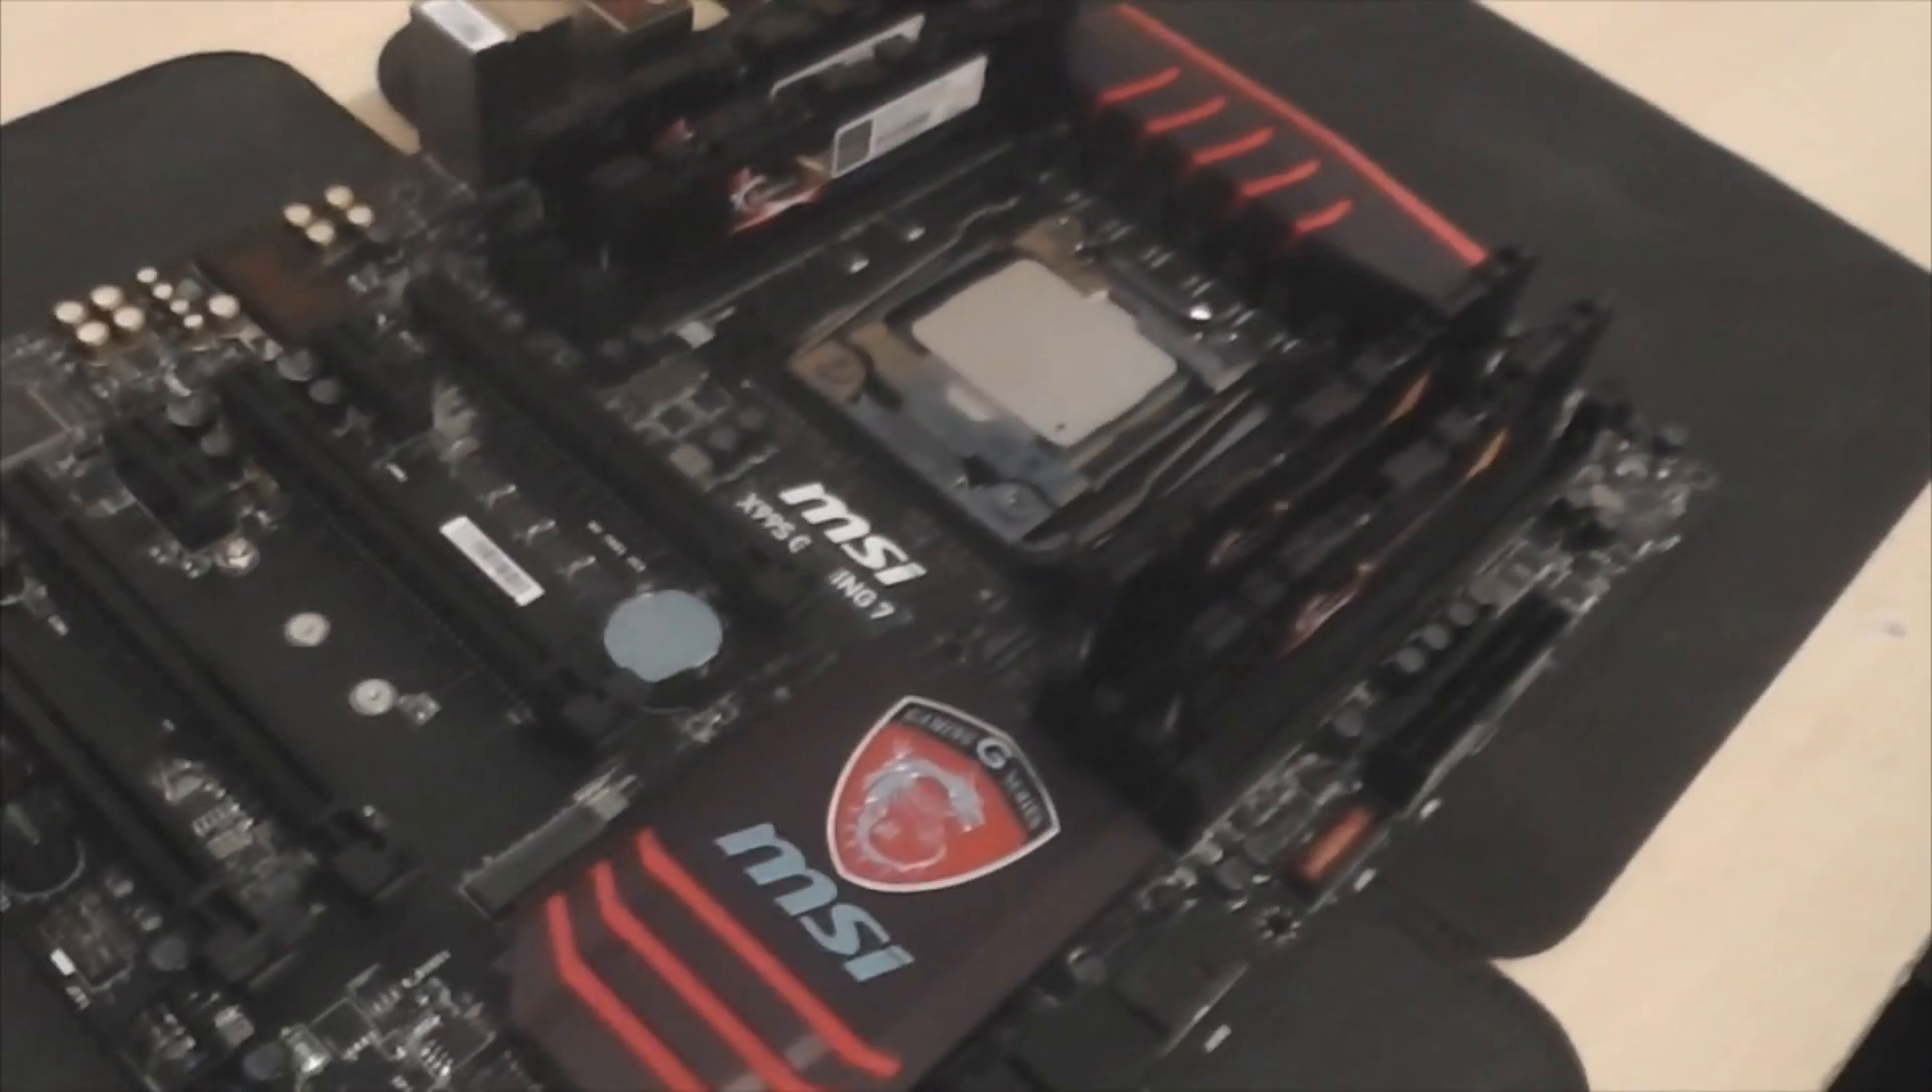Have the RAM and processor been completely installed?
Yes.